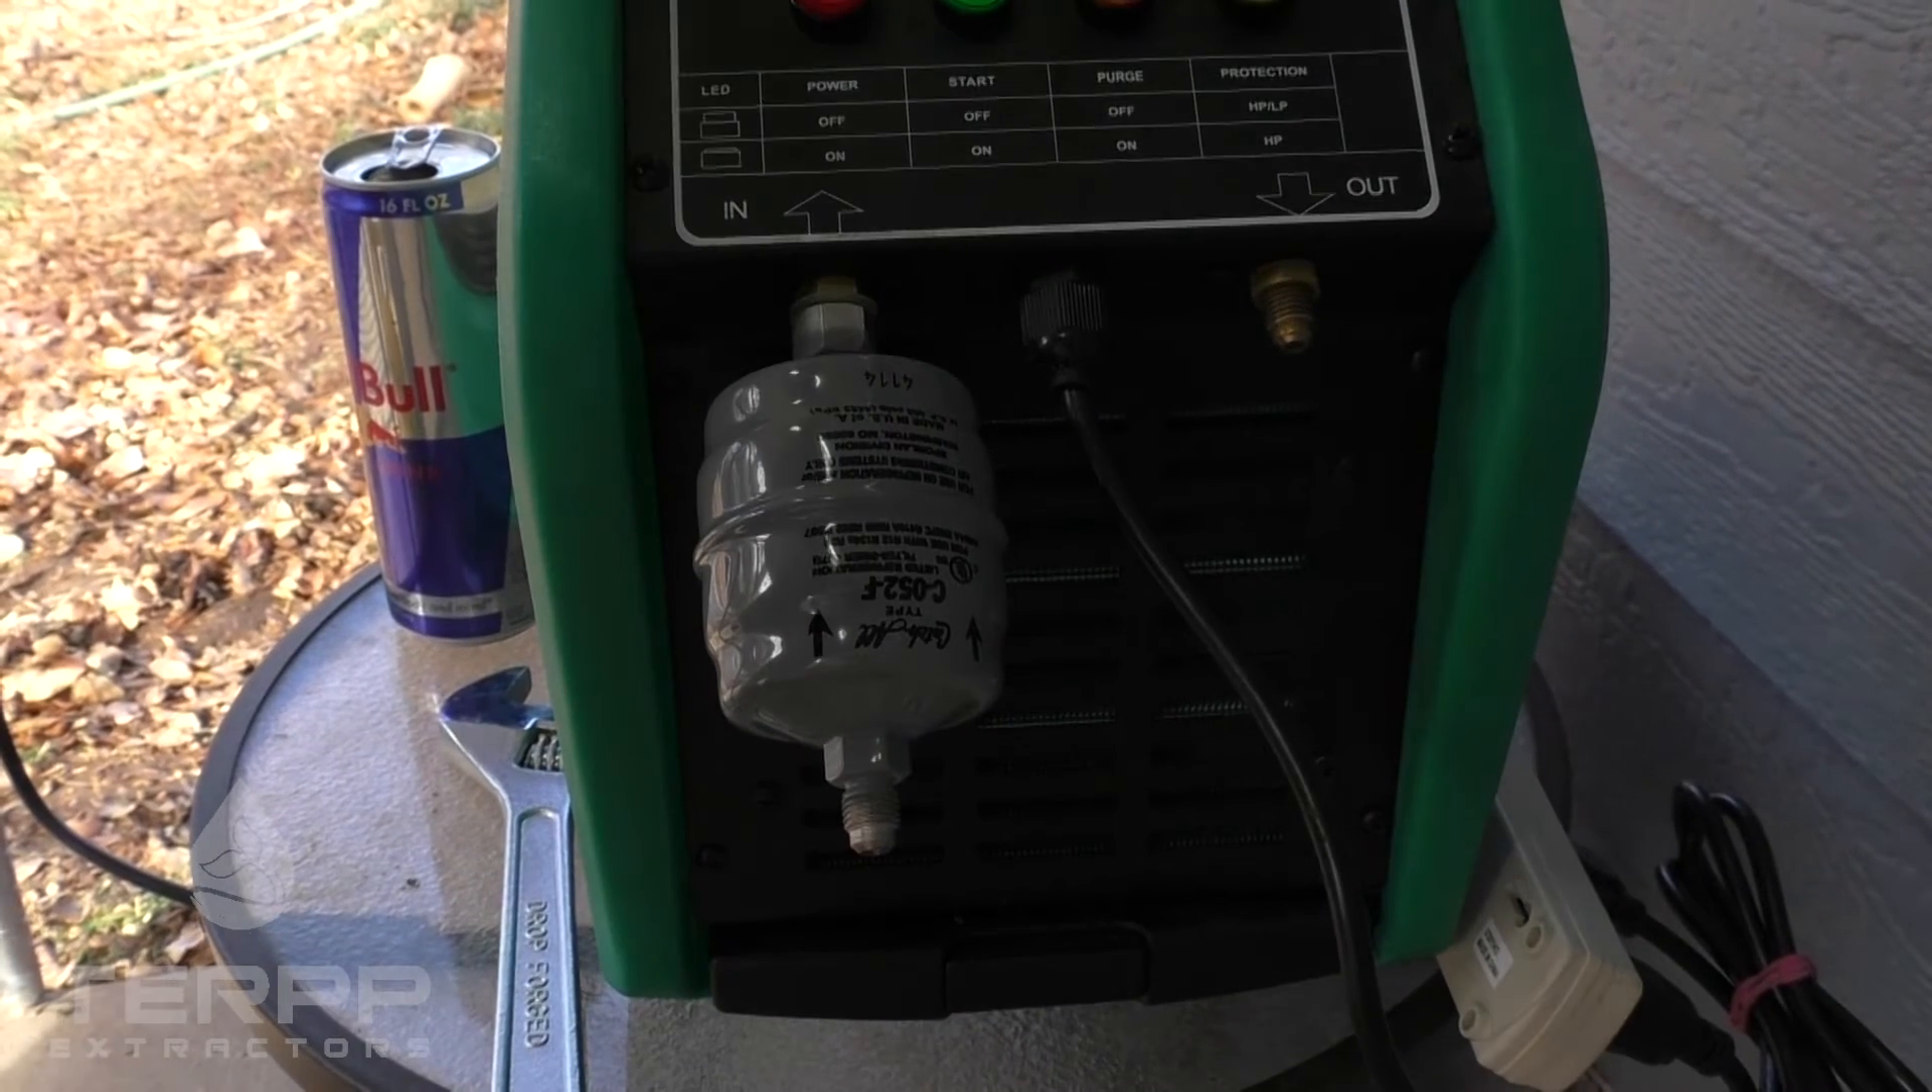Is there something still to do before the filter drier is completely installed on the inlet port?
No.